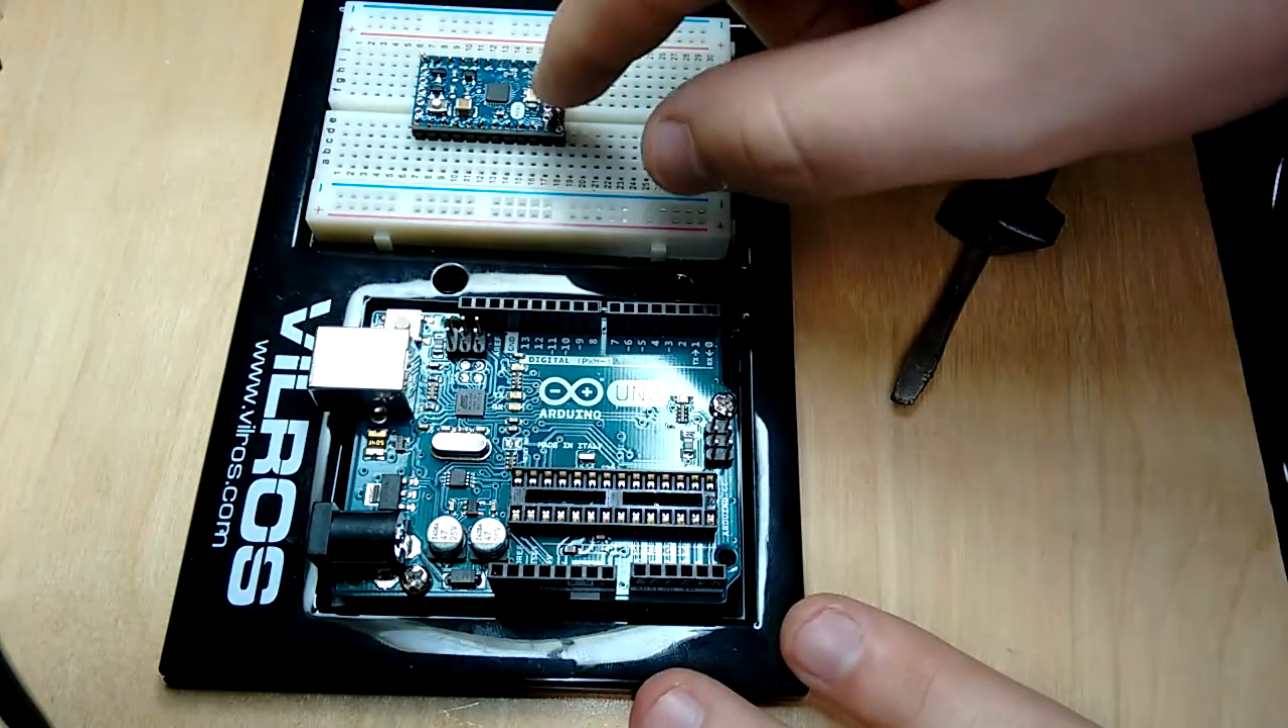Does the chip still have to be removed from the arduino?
No.